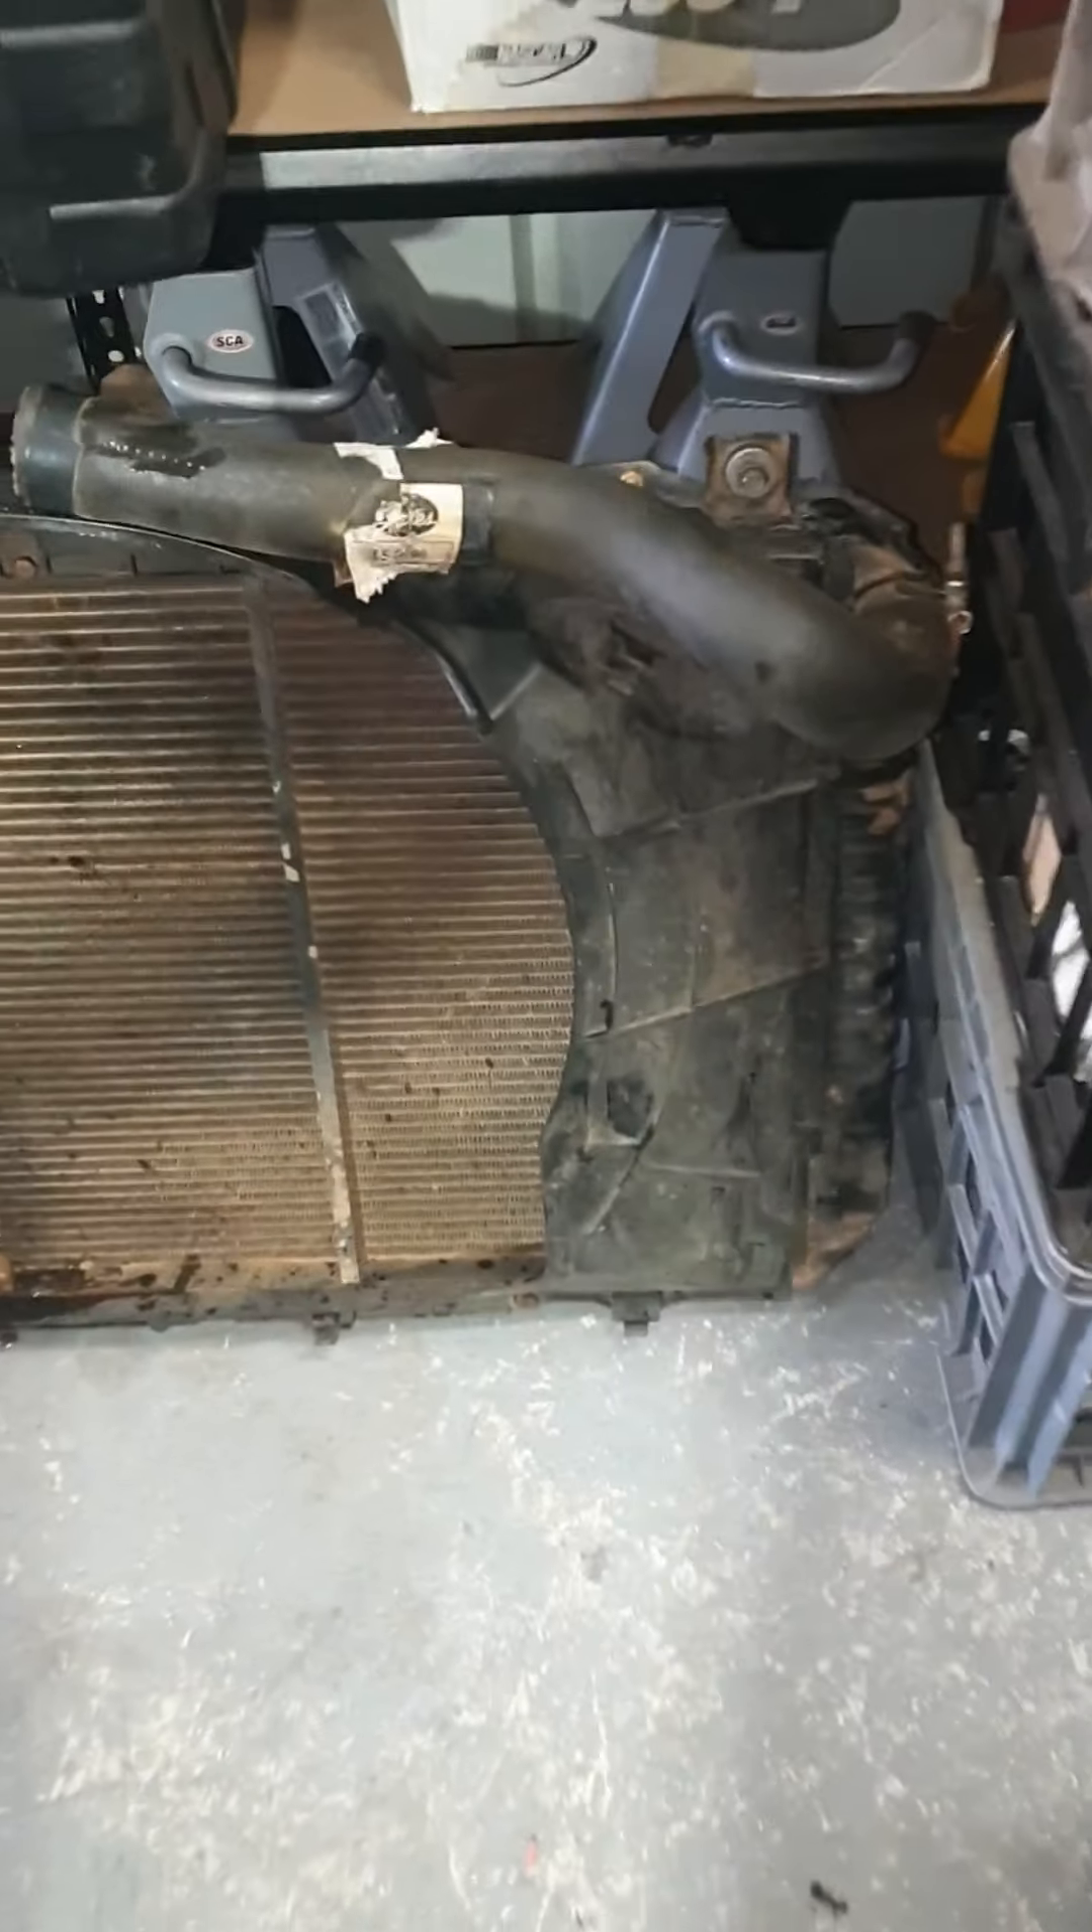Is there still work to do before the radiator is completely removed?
No.